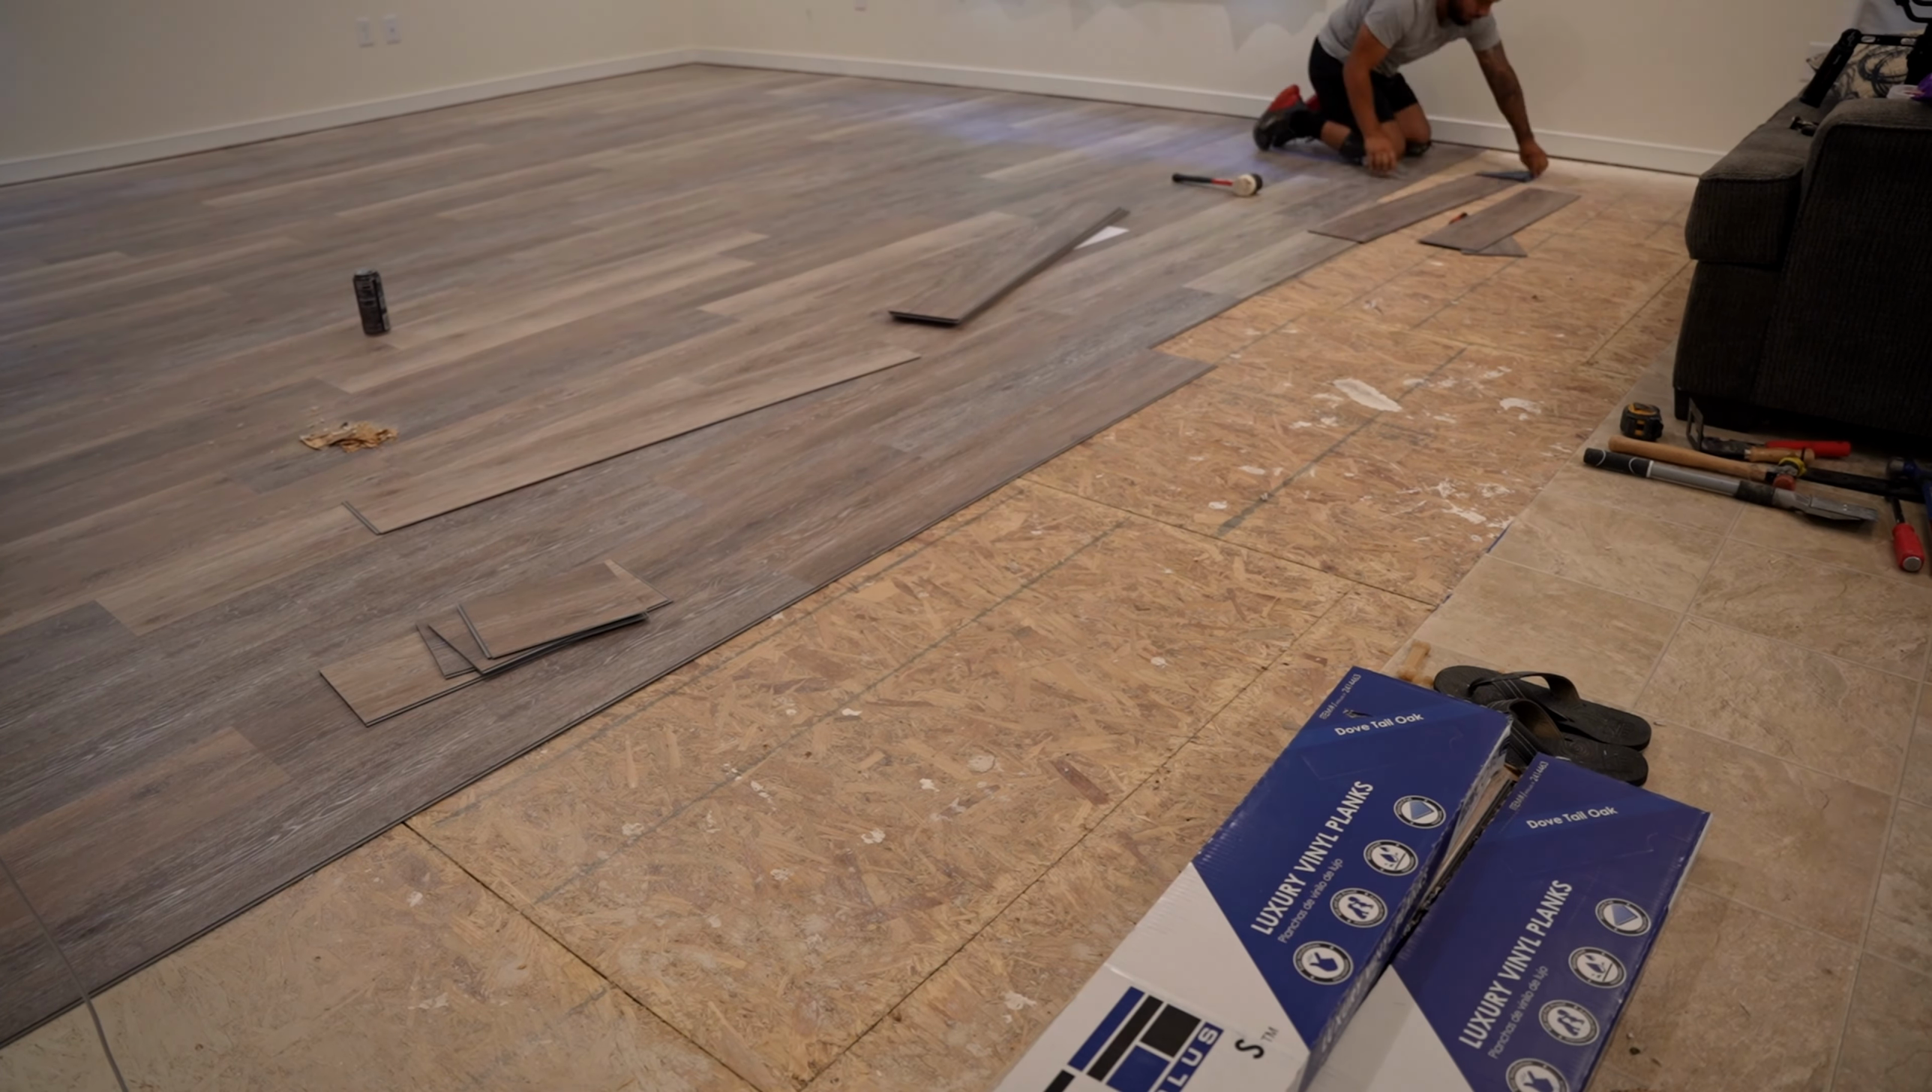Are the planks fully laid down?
No.